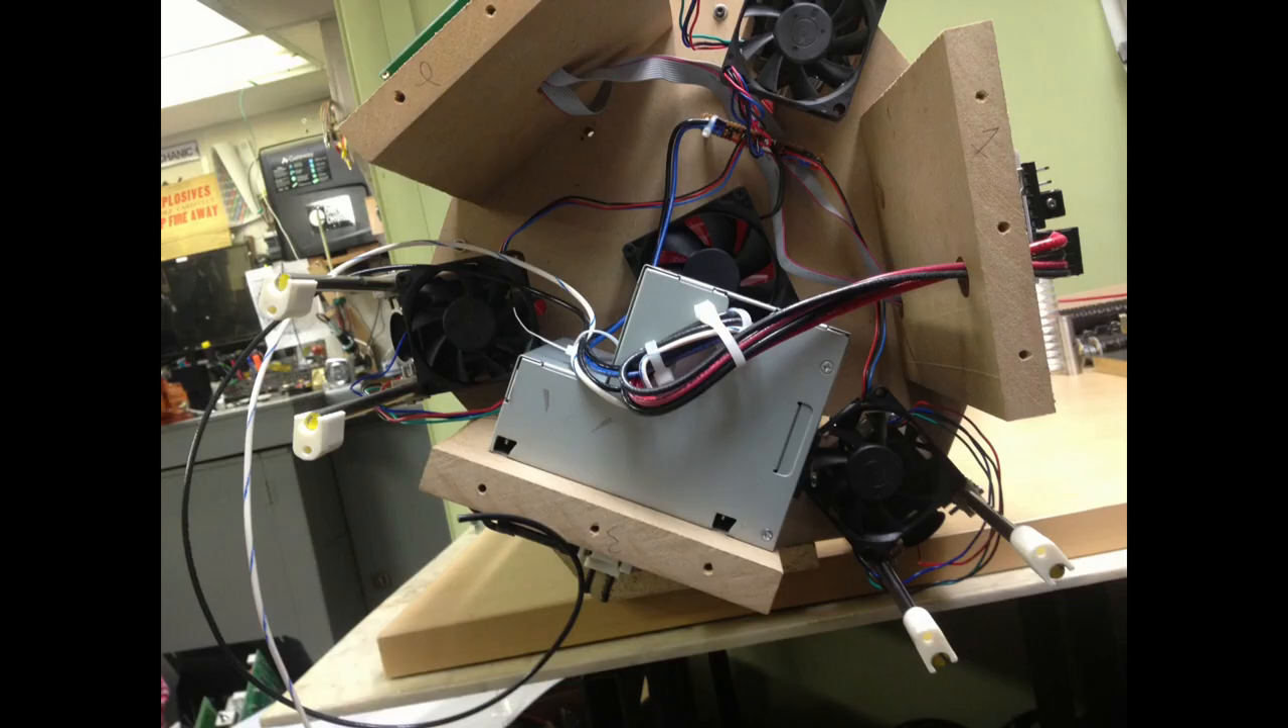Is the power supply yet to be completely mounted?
No.